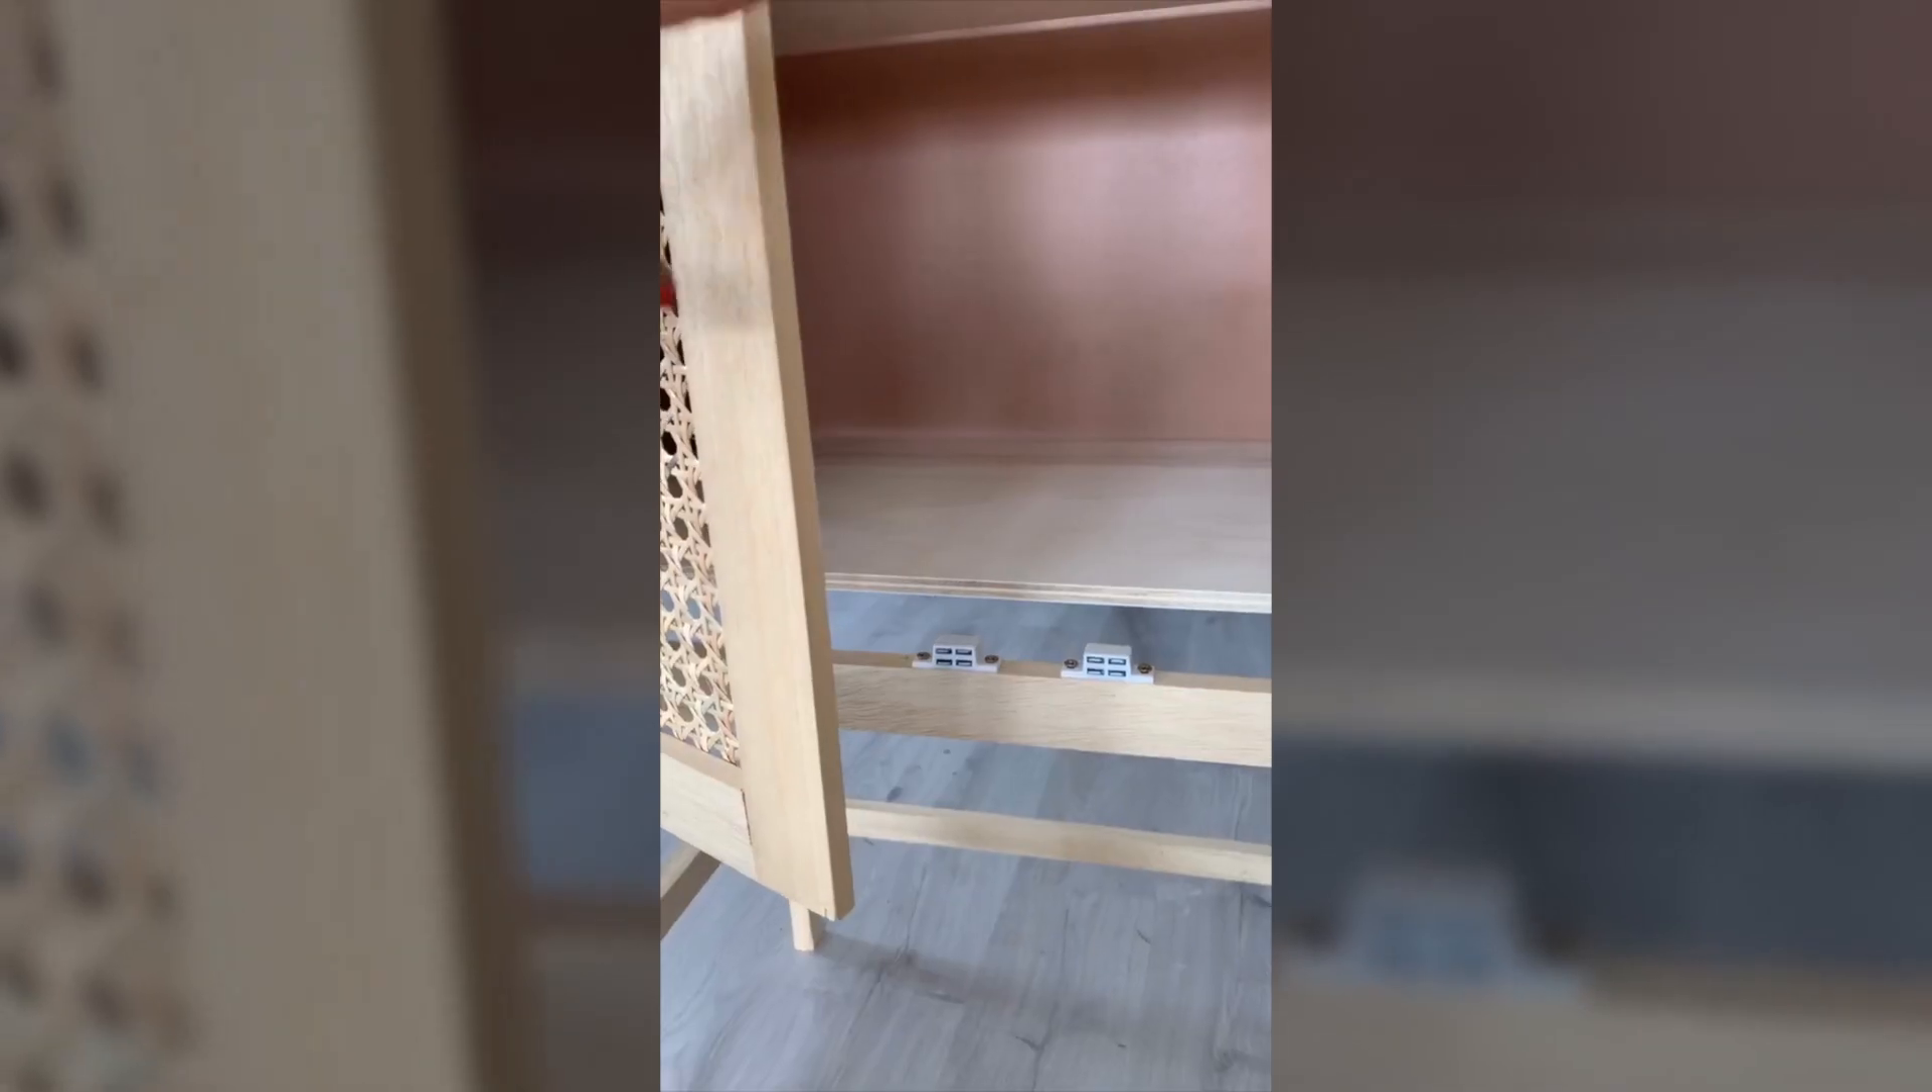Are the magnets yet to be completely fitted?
No.